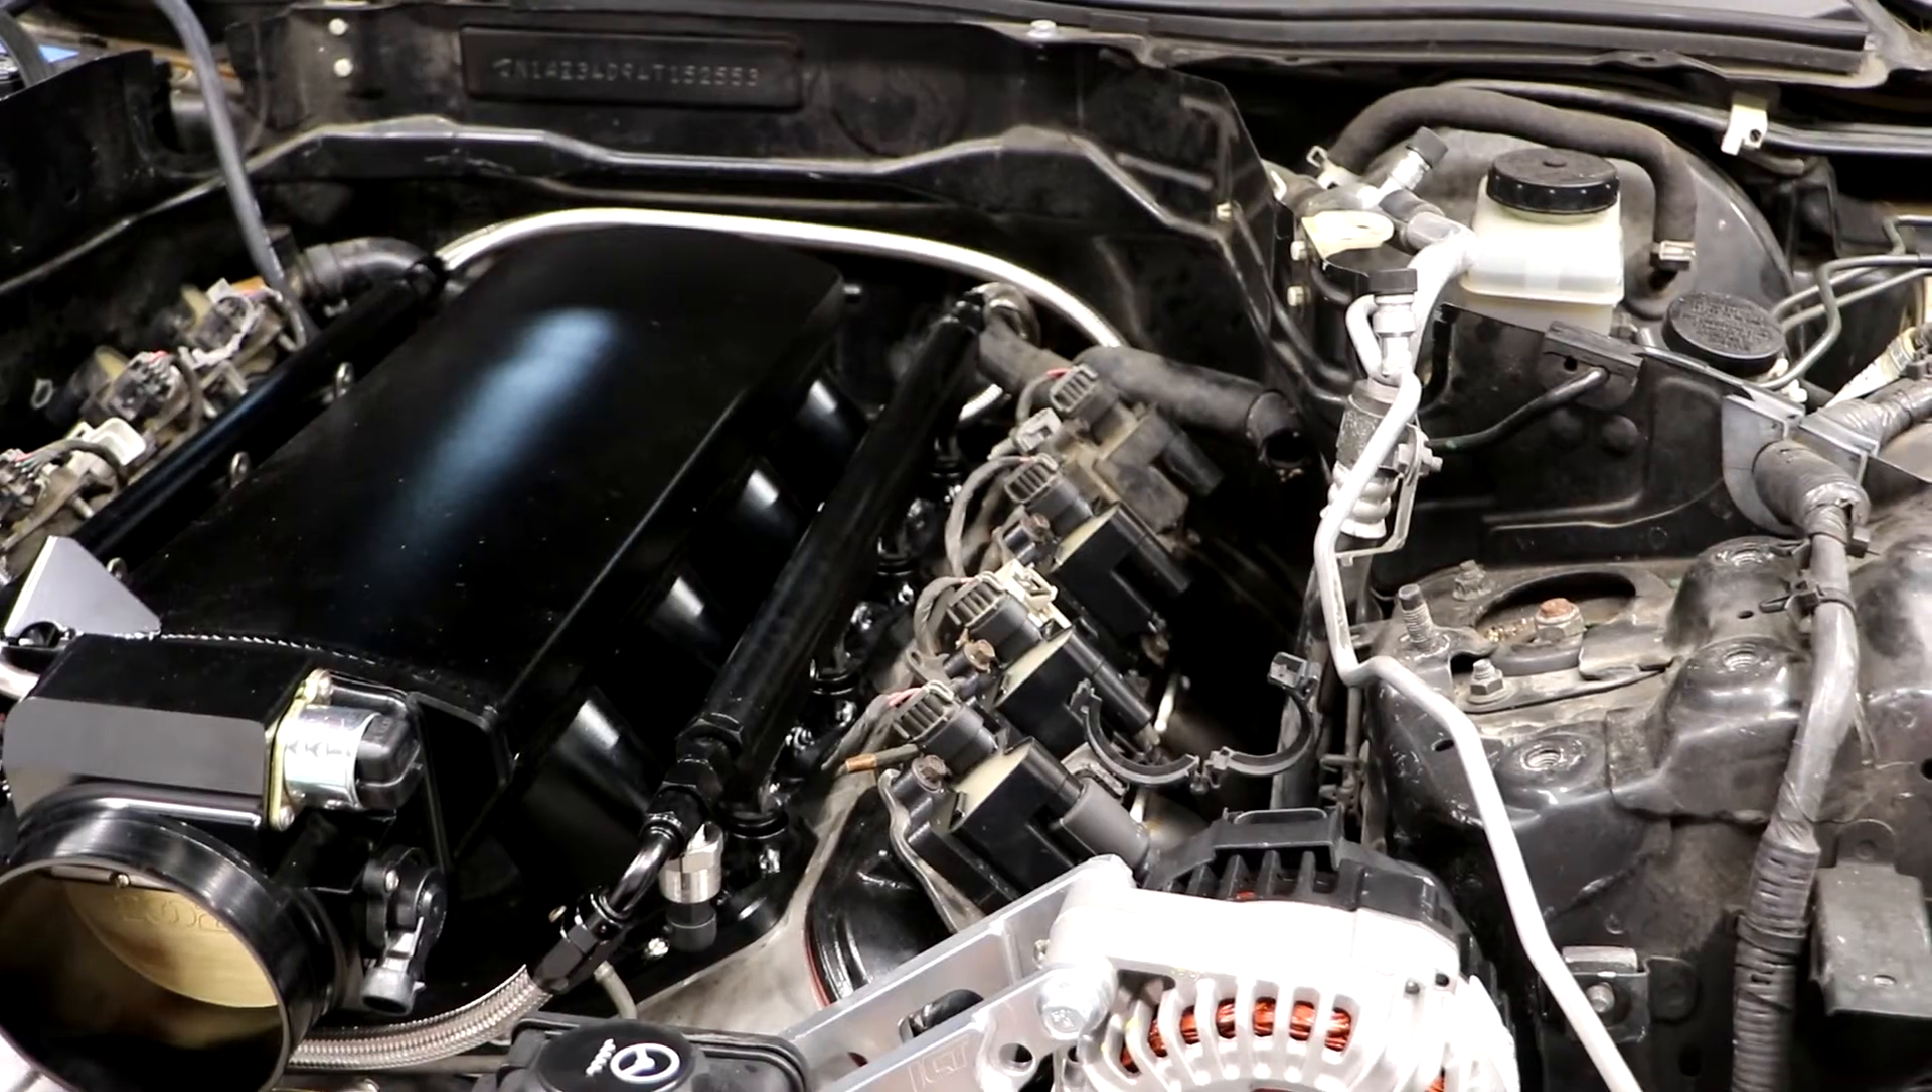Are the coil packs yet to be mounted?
No.